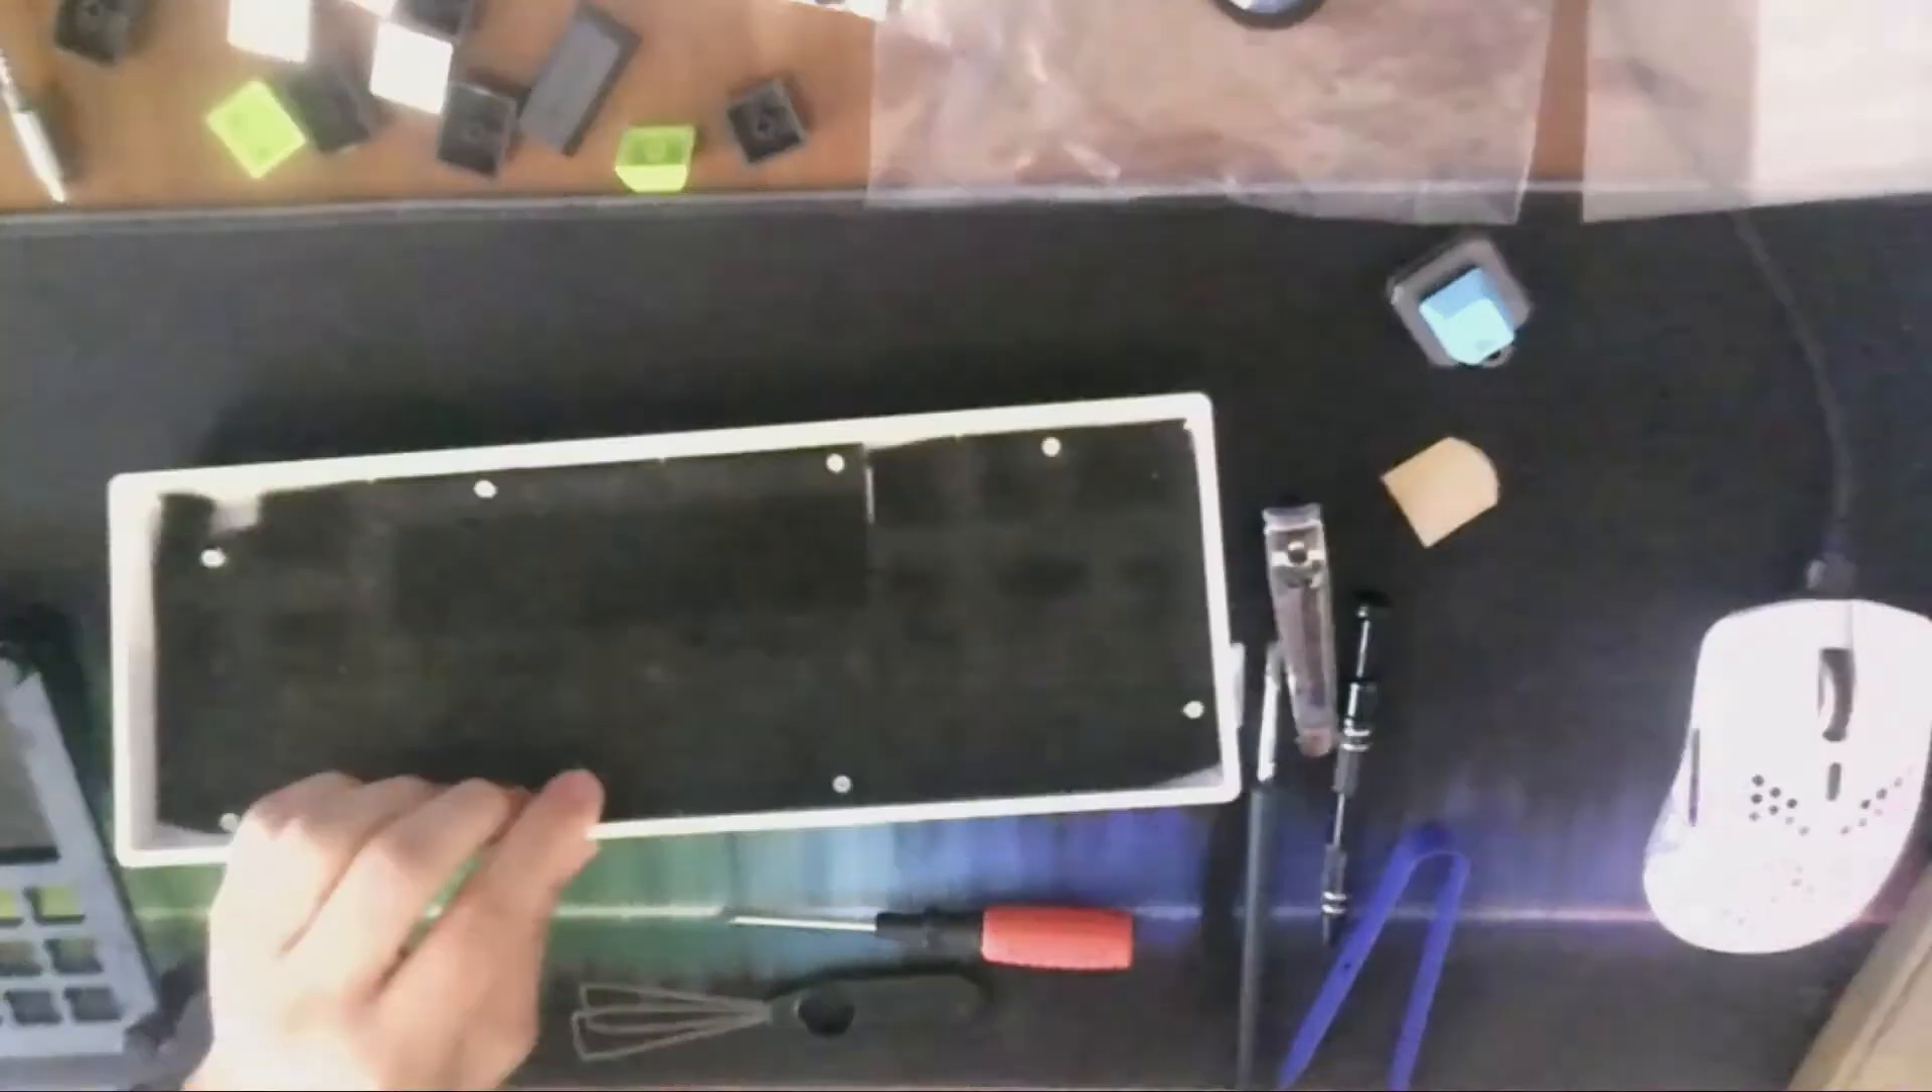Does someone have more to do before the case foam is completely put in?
No.